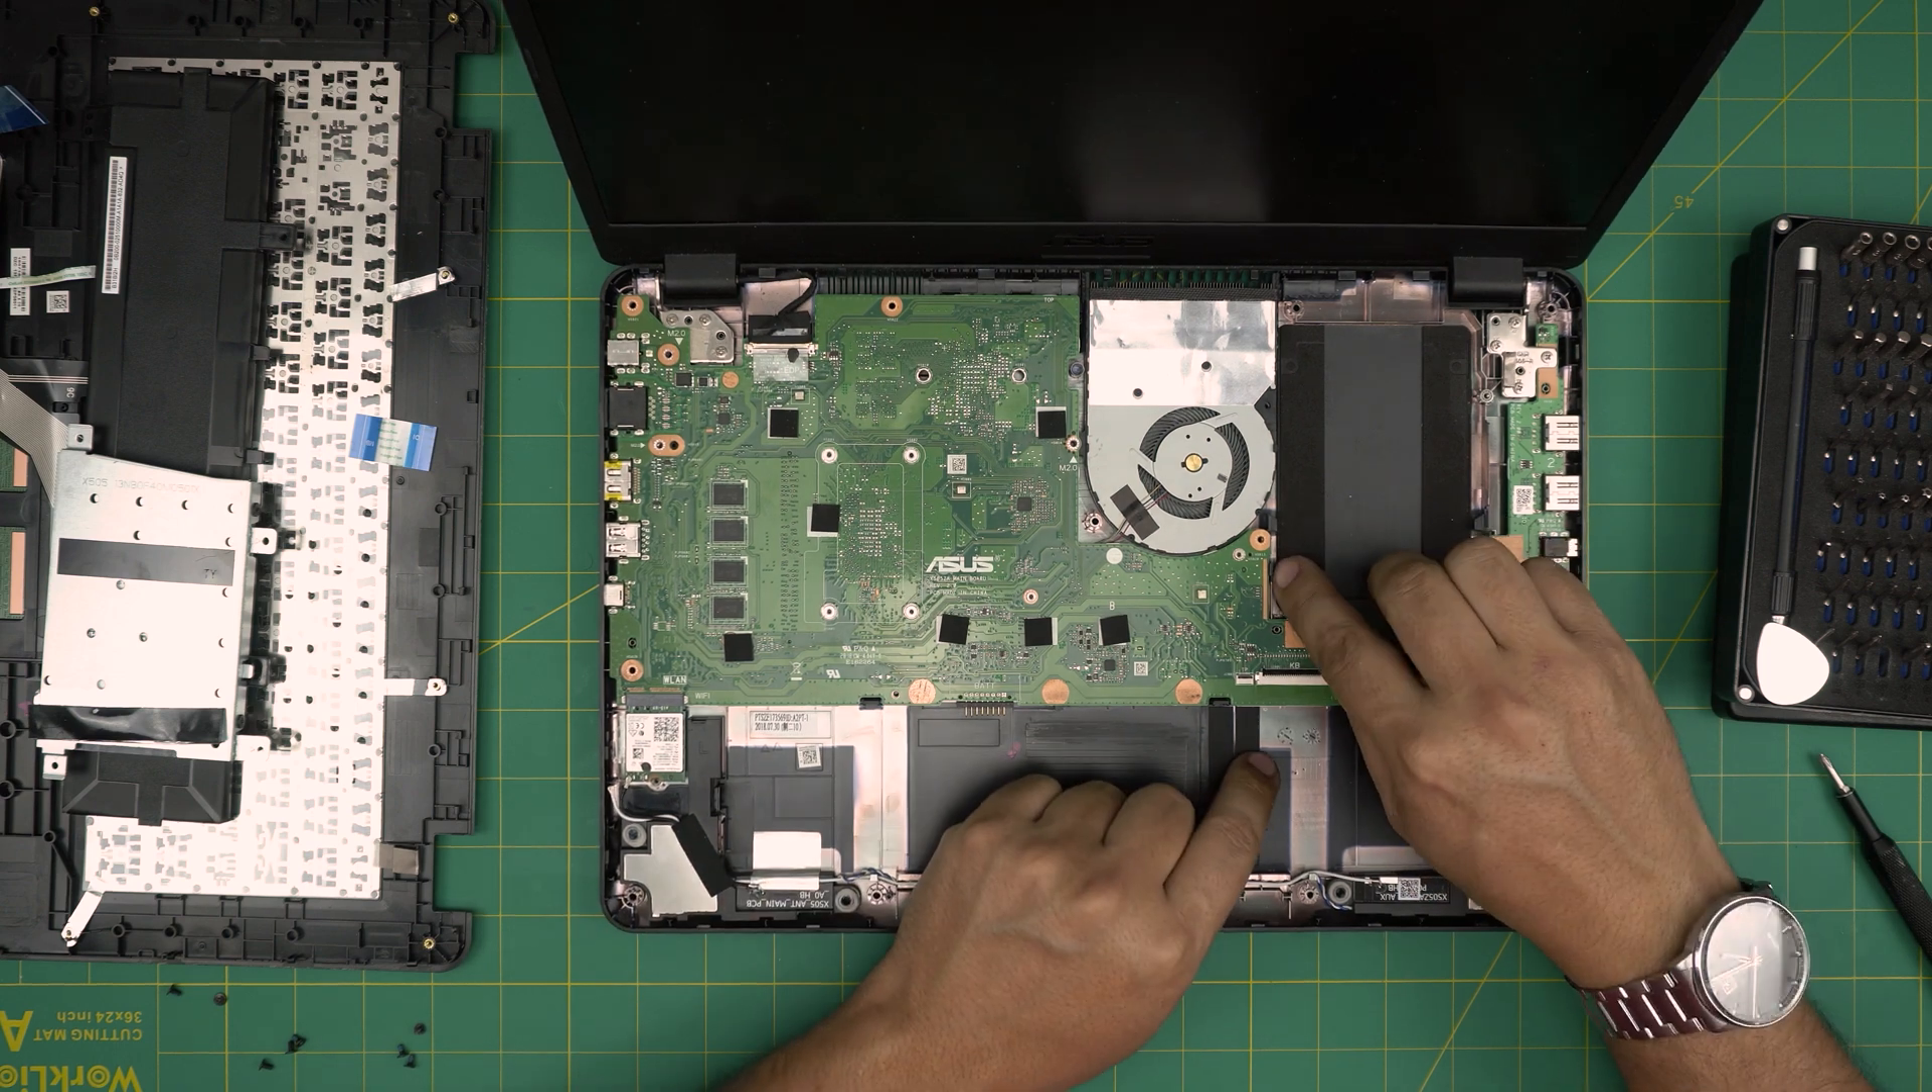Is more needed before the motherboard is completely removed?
Yes.